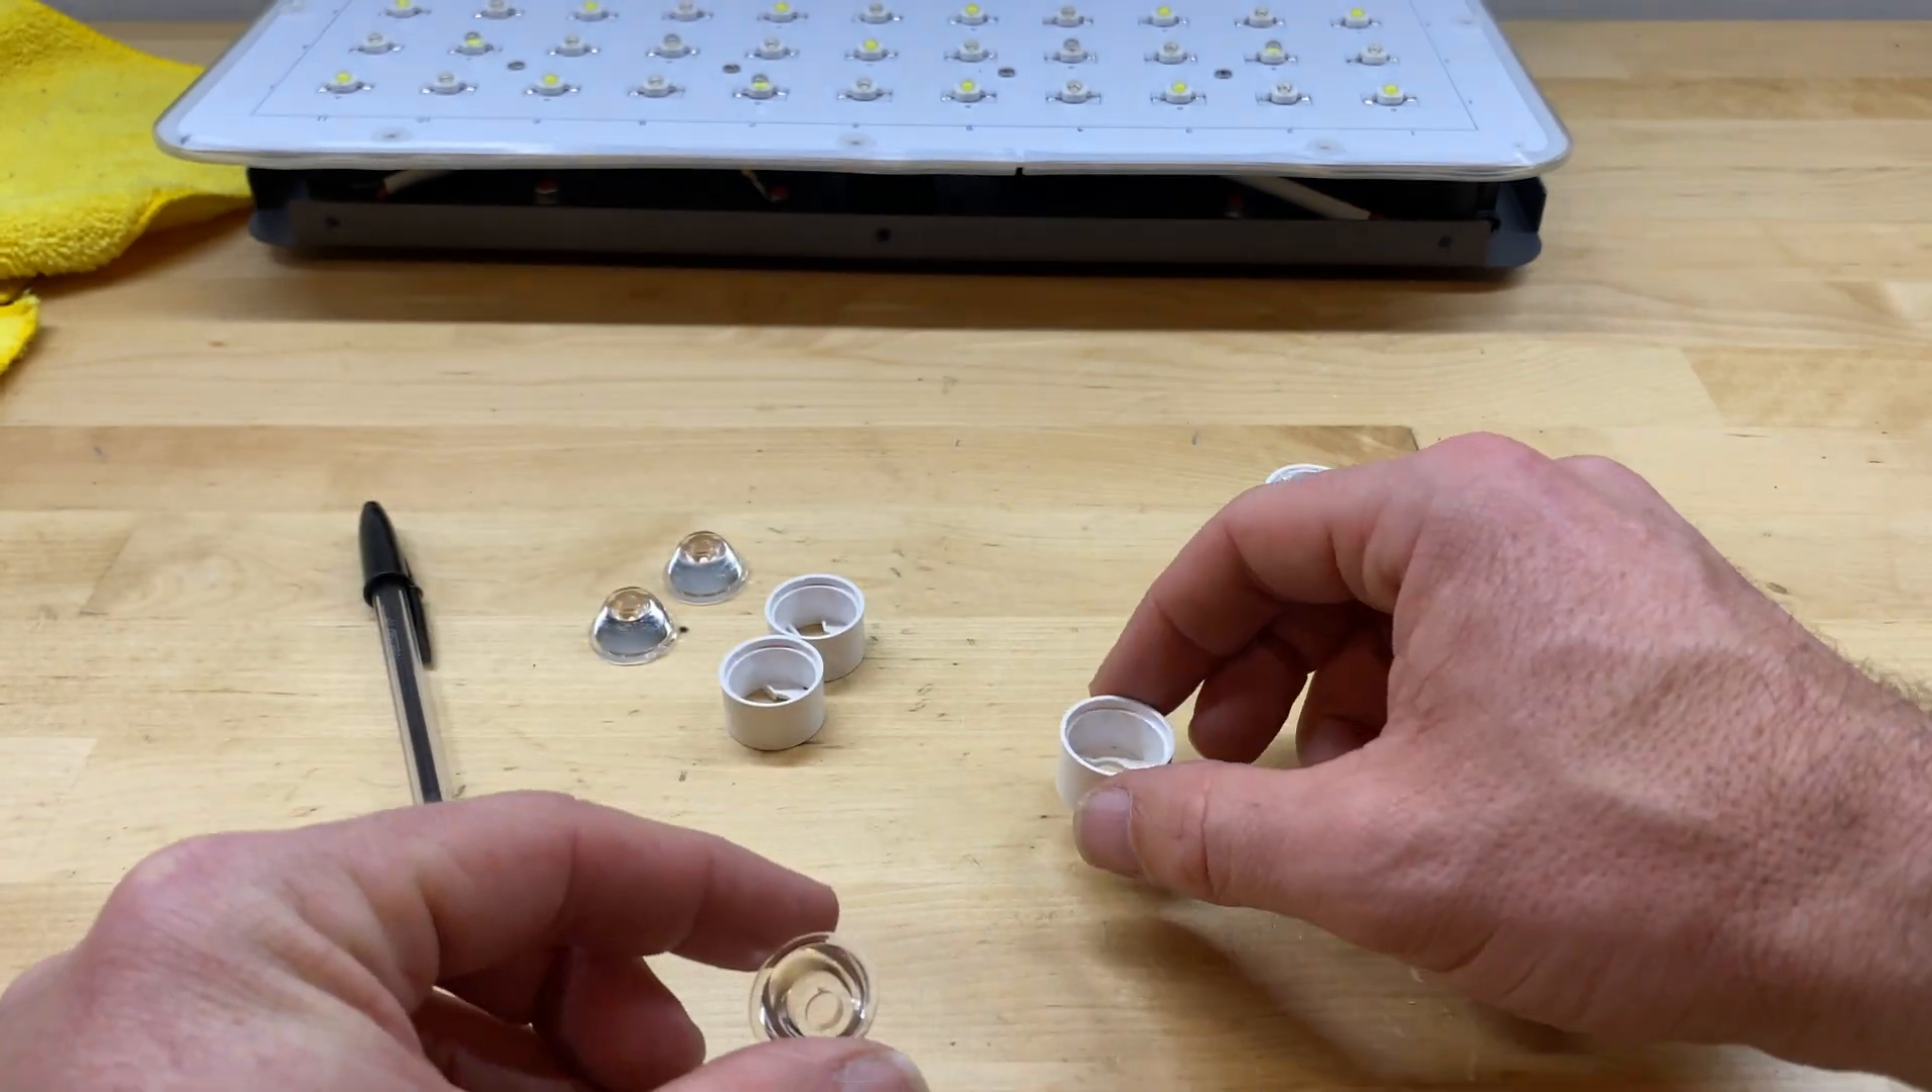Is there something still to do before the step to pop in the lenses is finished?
Yes.